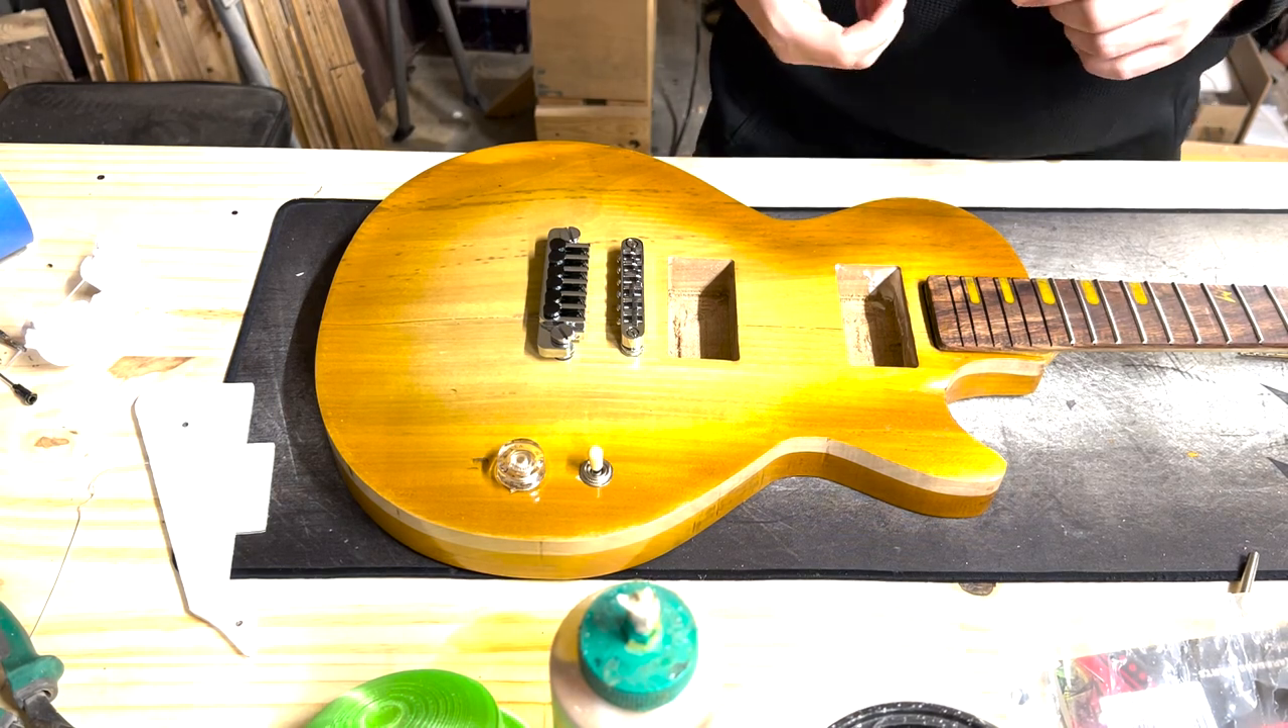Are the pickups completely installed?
No.